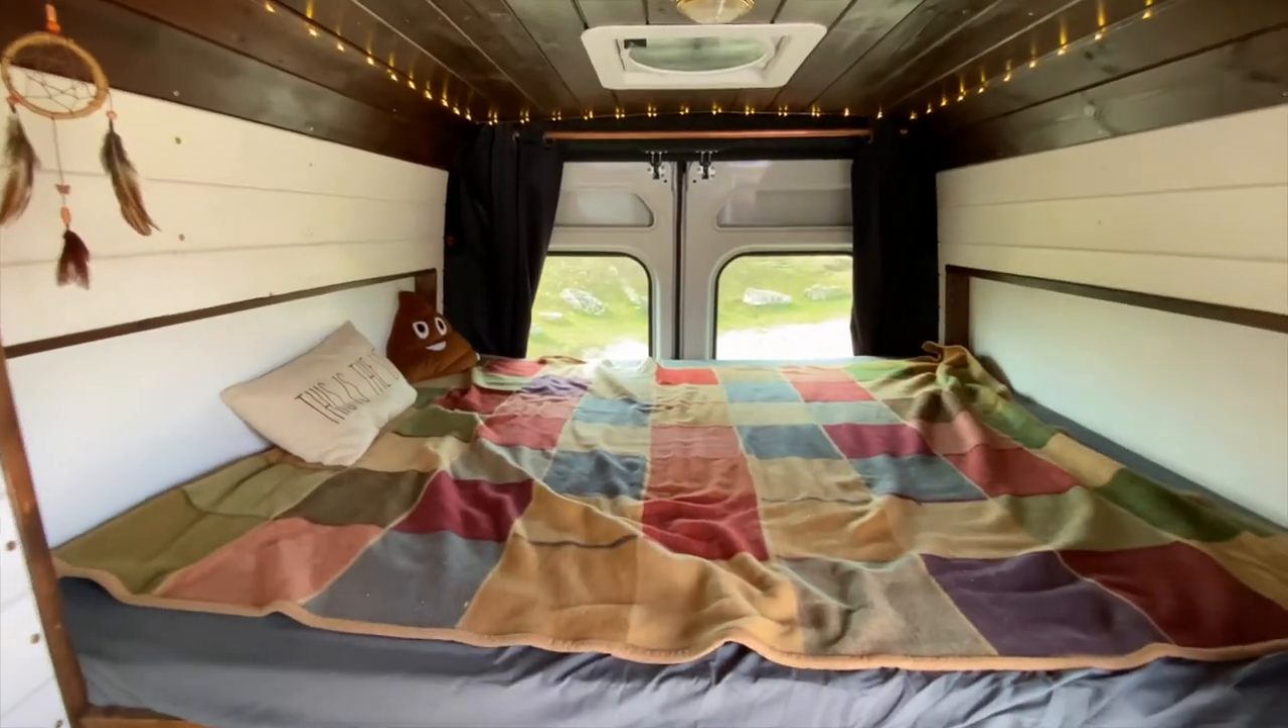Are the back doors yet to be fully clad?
Yes.